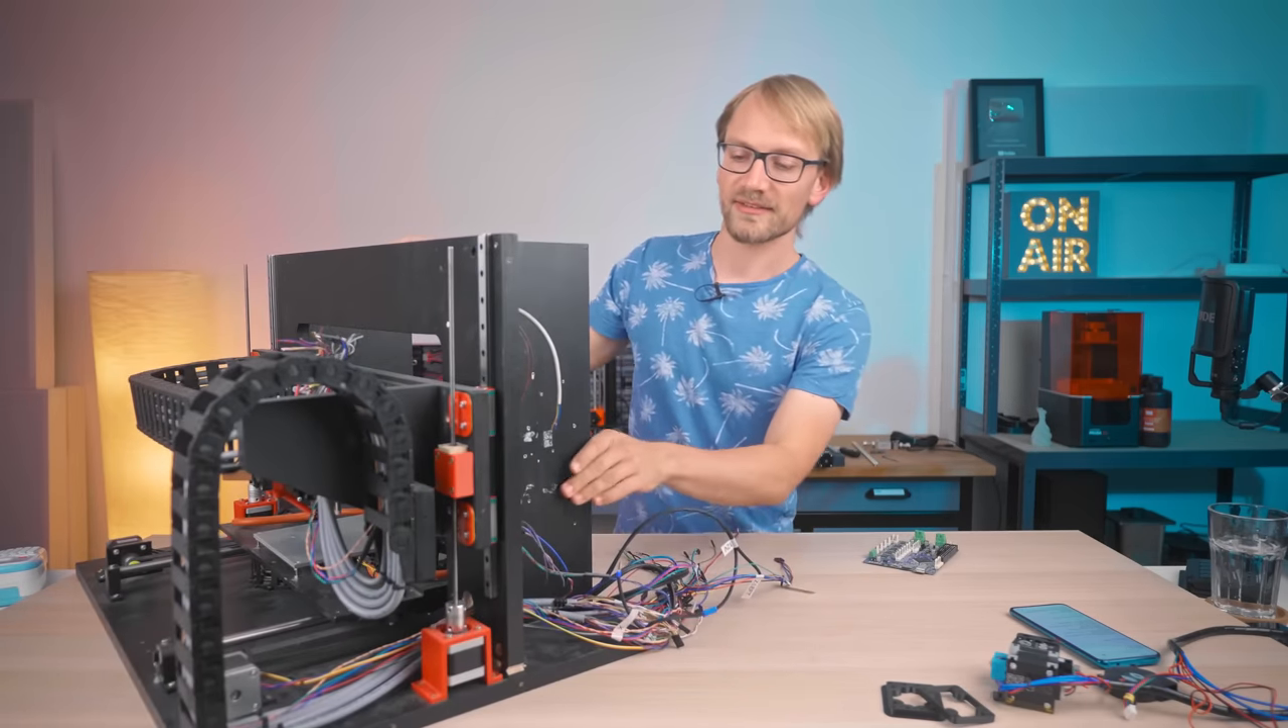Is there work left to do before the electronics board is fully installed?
Yes.